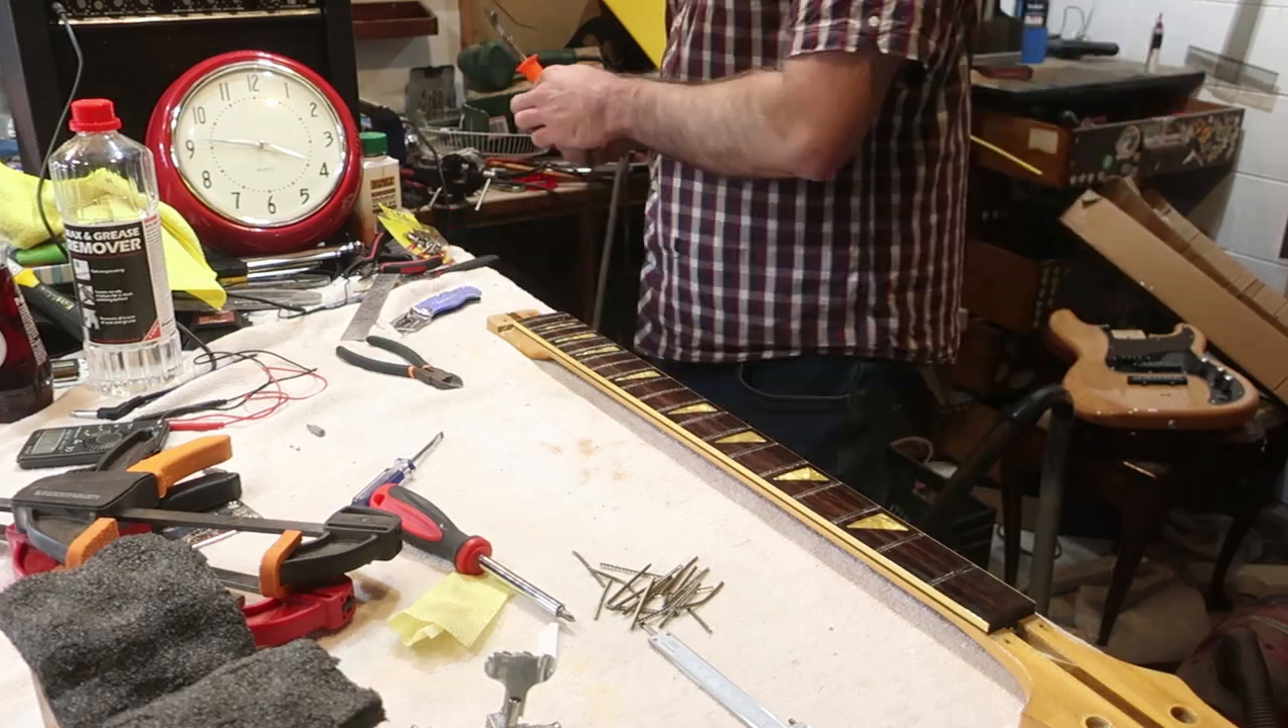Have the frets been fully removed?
Yes.